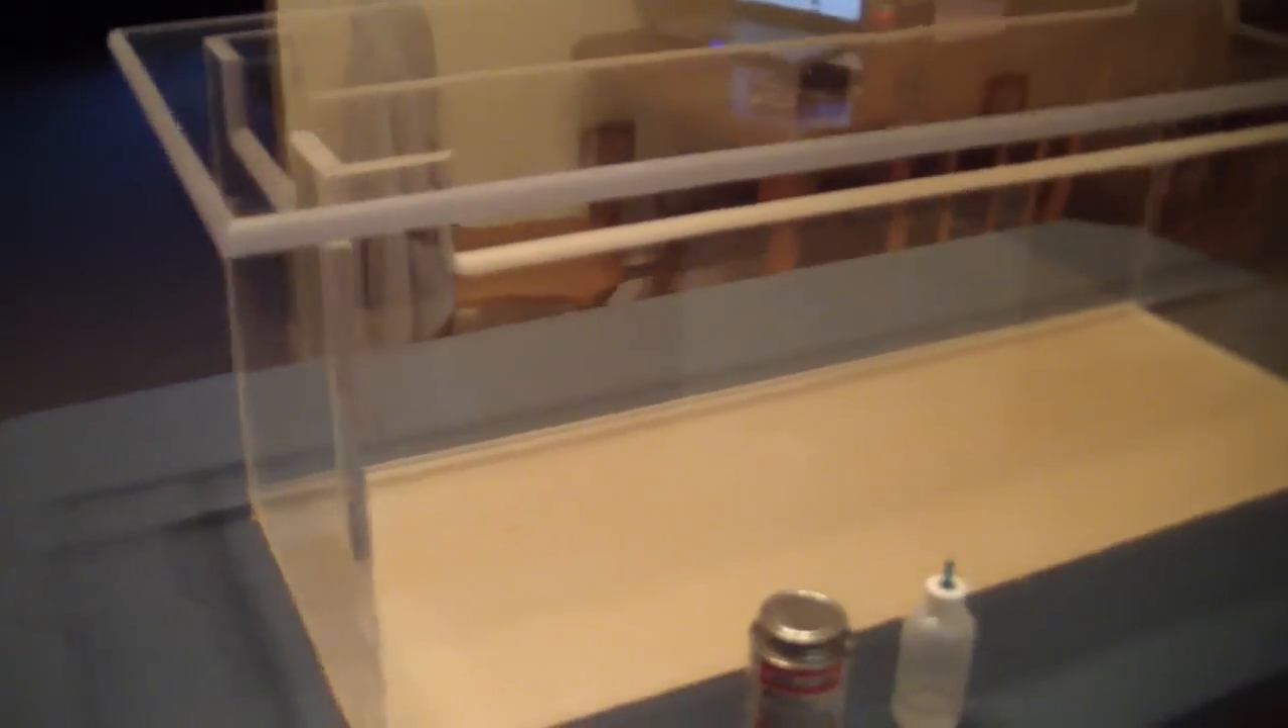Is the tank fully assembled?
Yes.